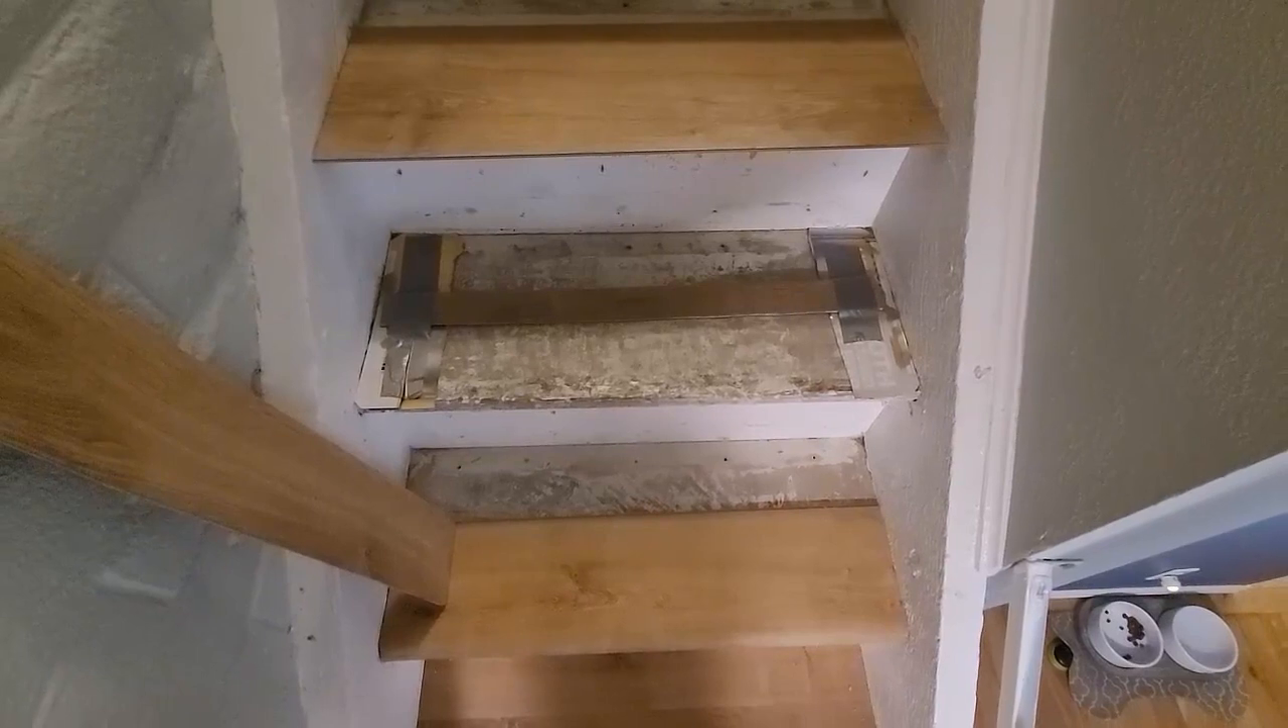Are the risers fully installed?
No.